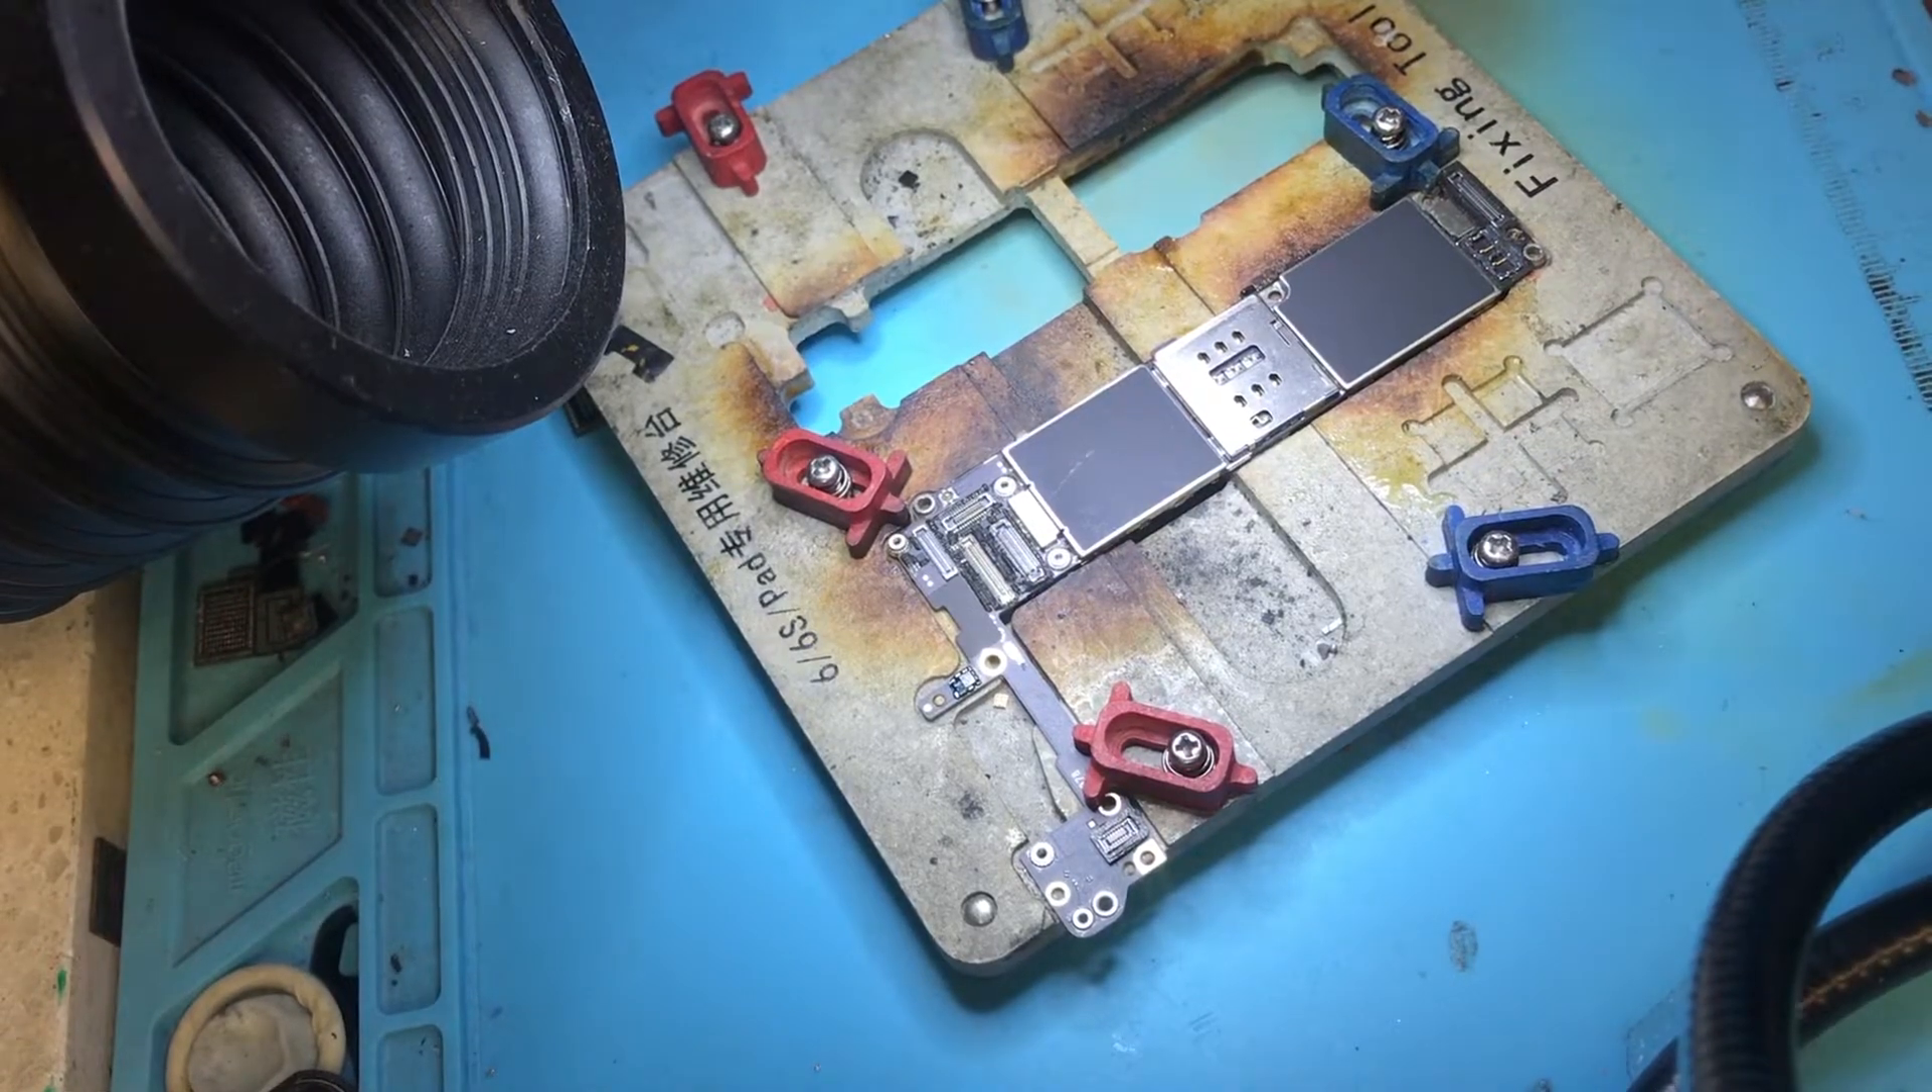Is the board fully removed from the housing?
Yes.